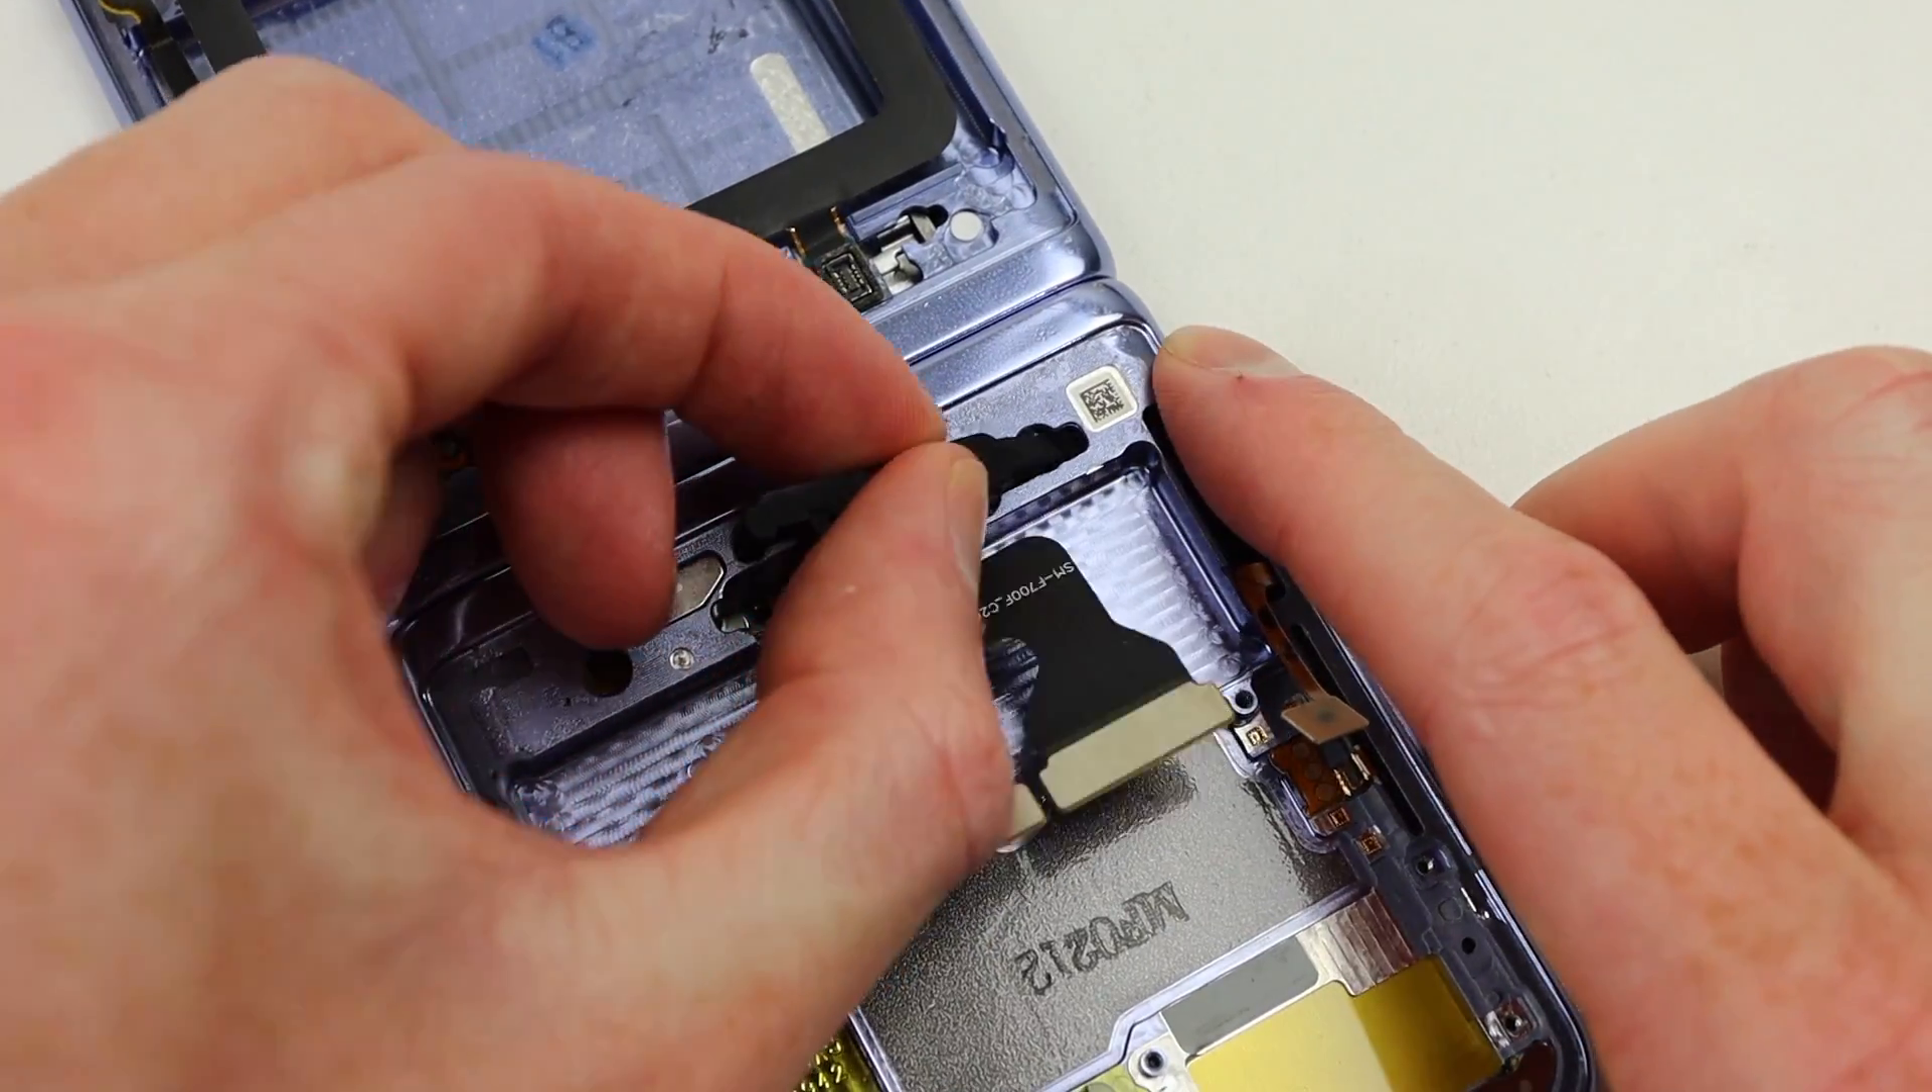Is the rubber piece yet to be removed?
Yes.